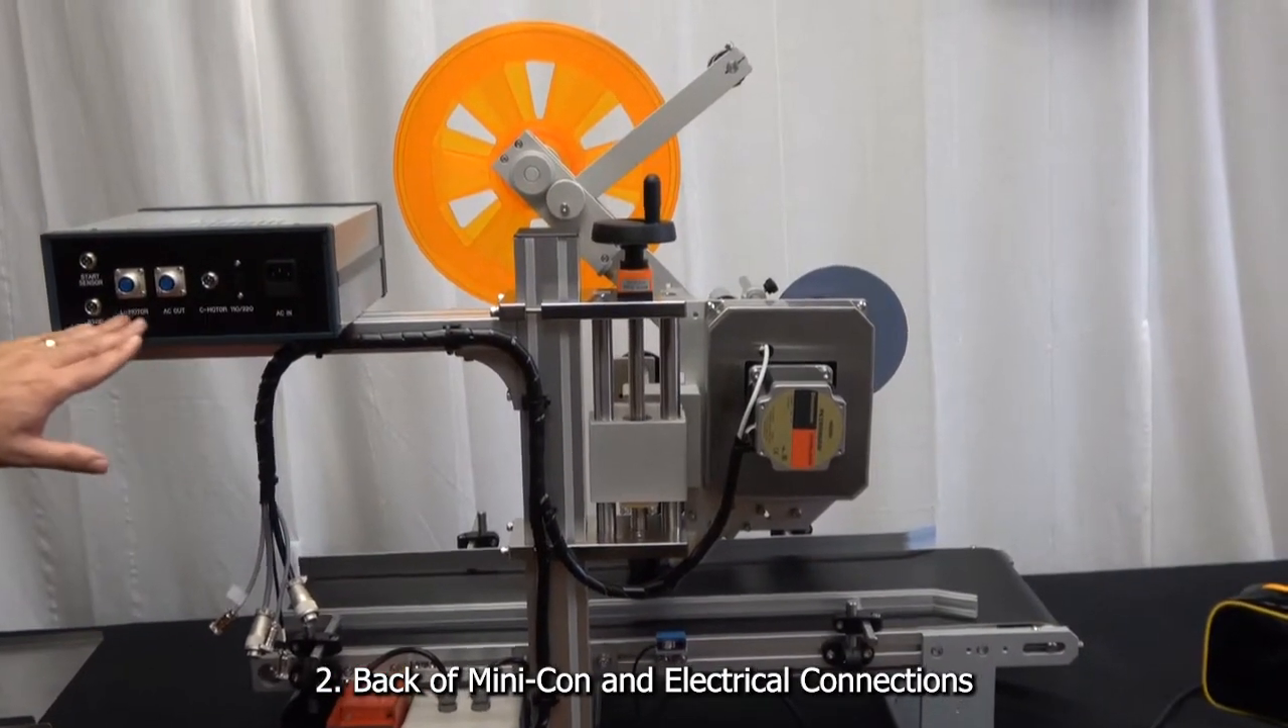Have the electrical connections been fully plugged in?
No.